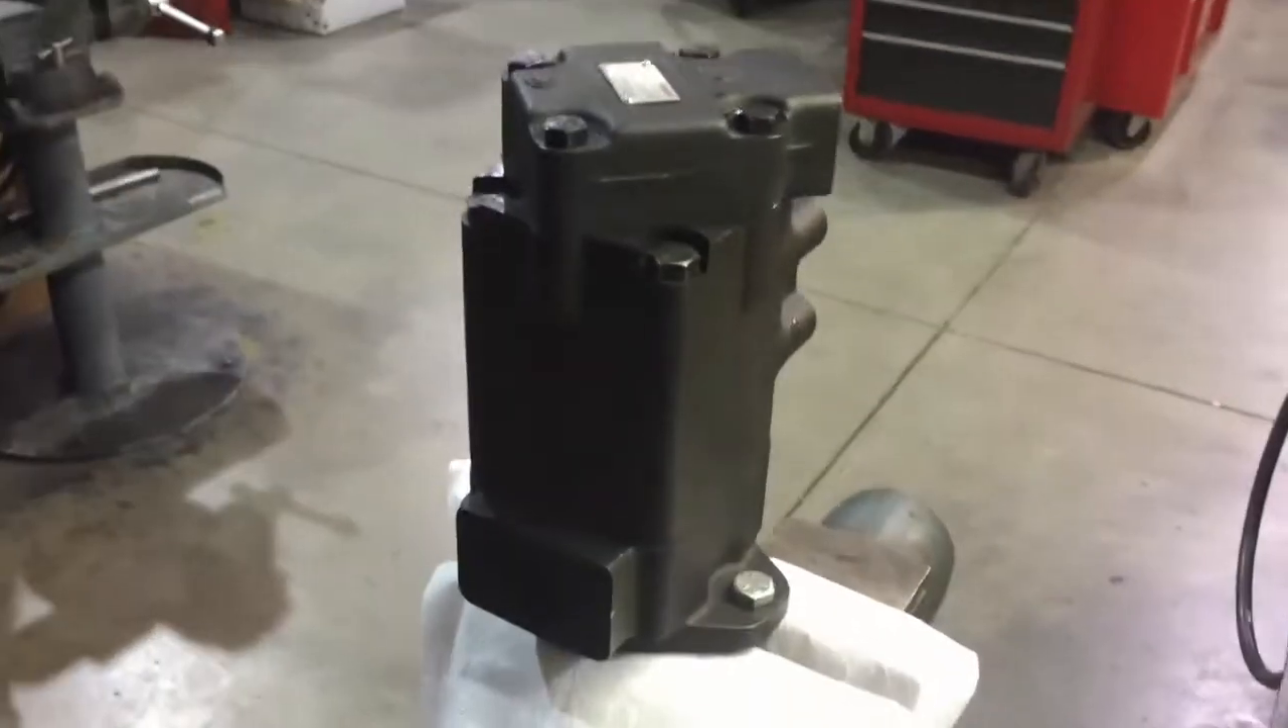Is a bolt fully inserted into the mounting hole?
Yes.